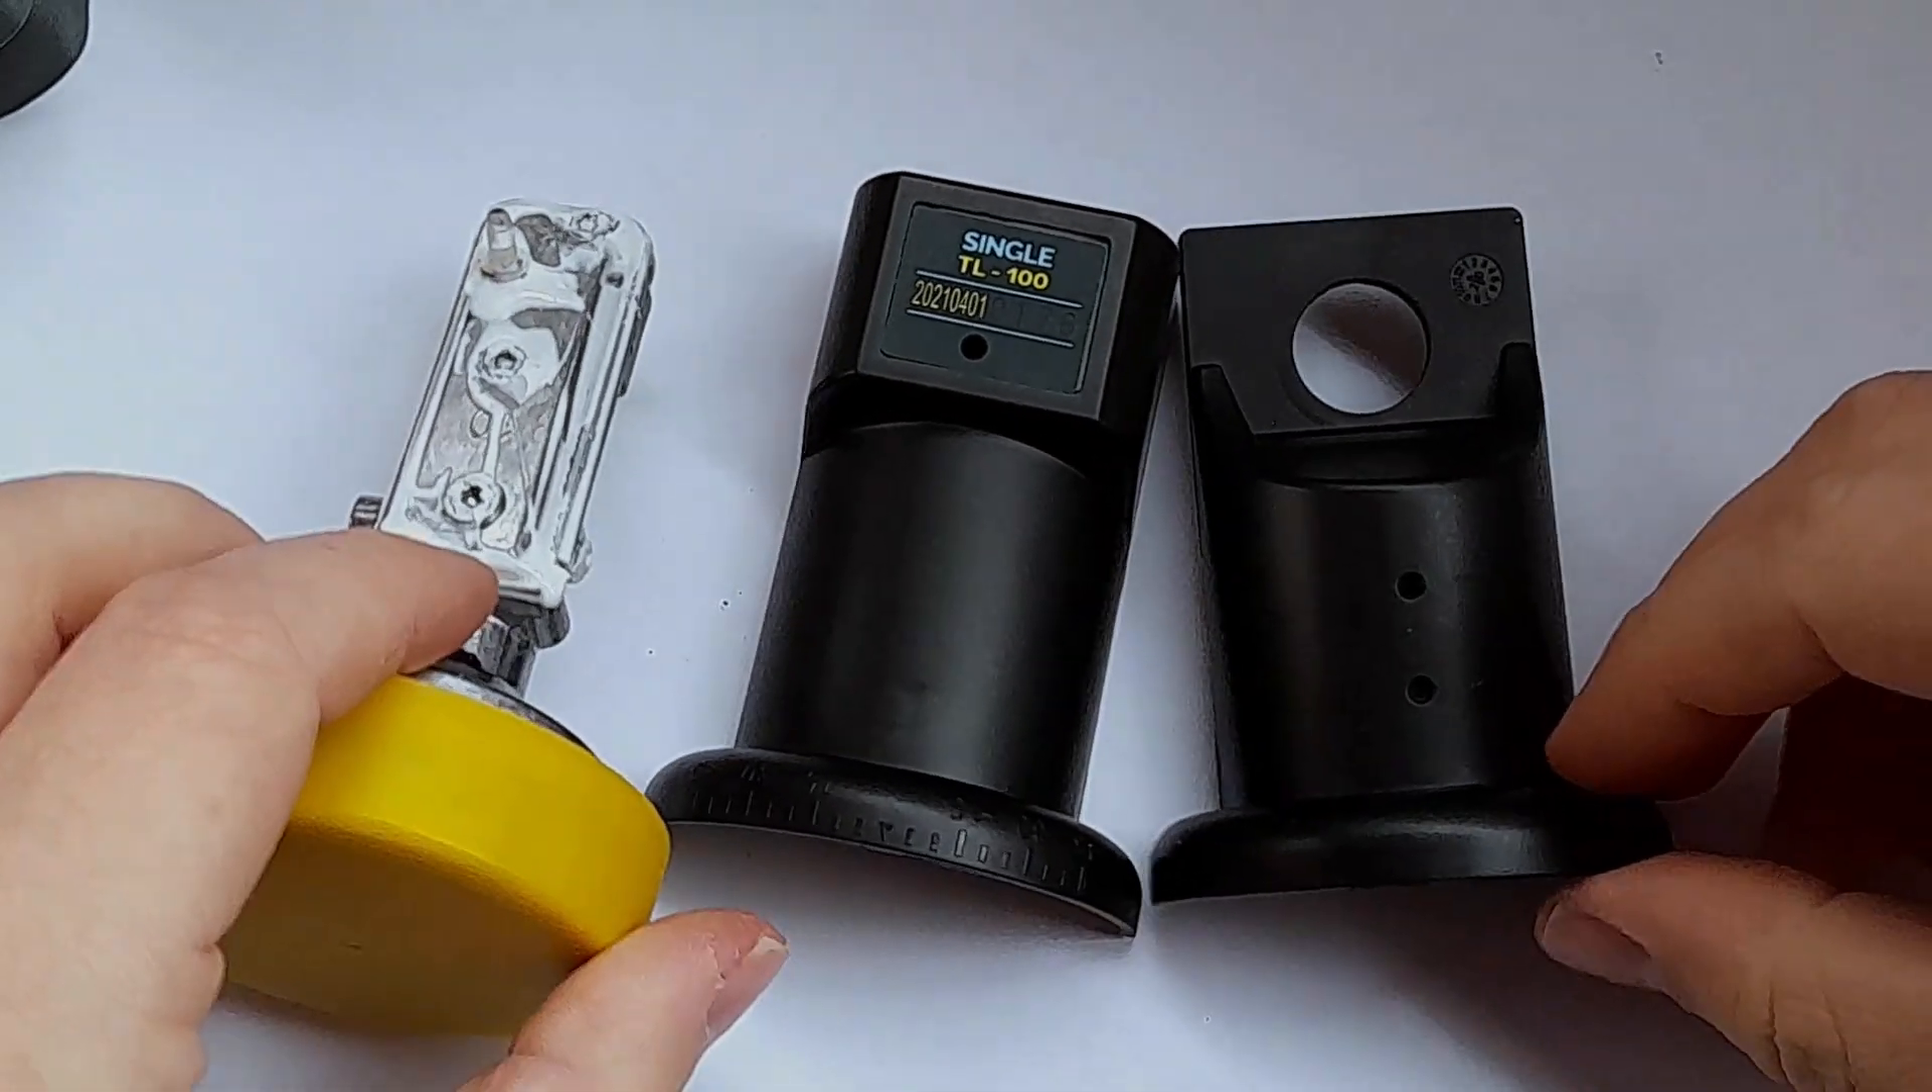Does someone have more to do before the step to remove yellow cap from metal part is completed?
Yes.